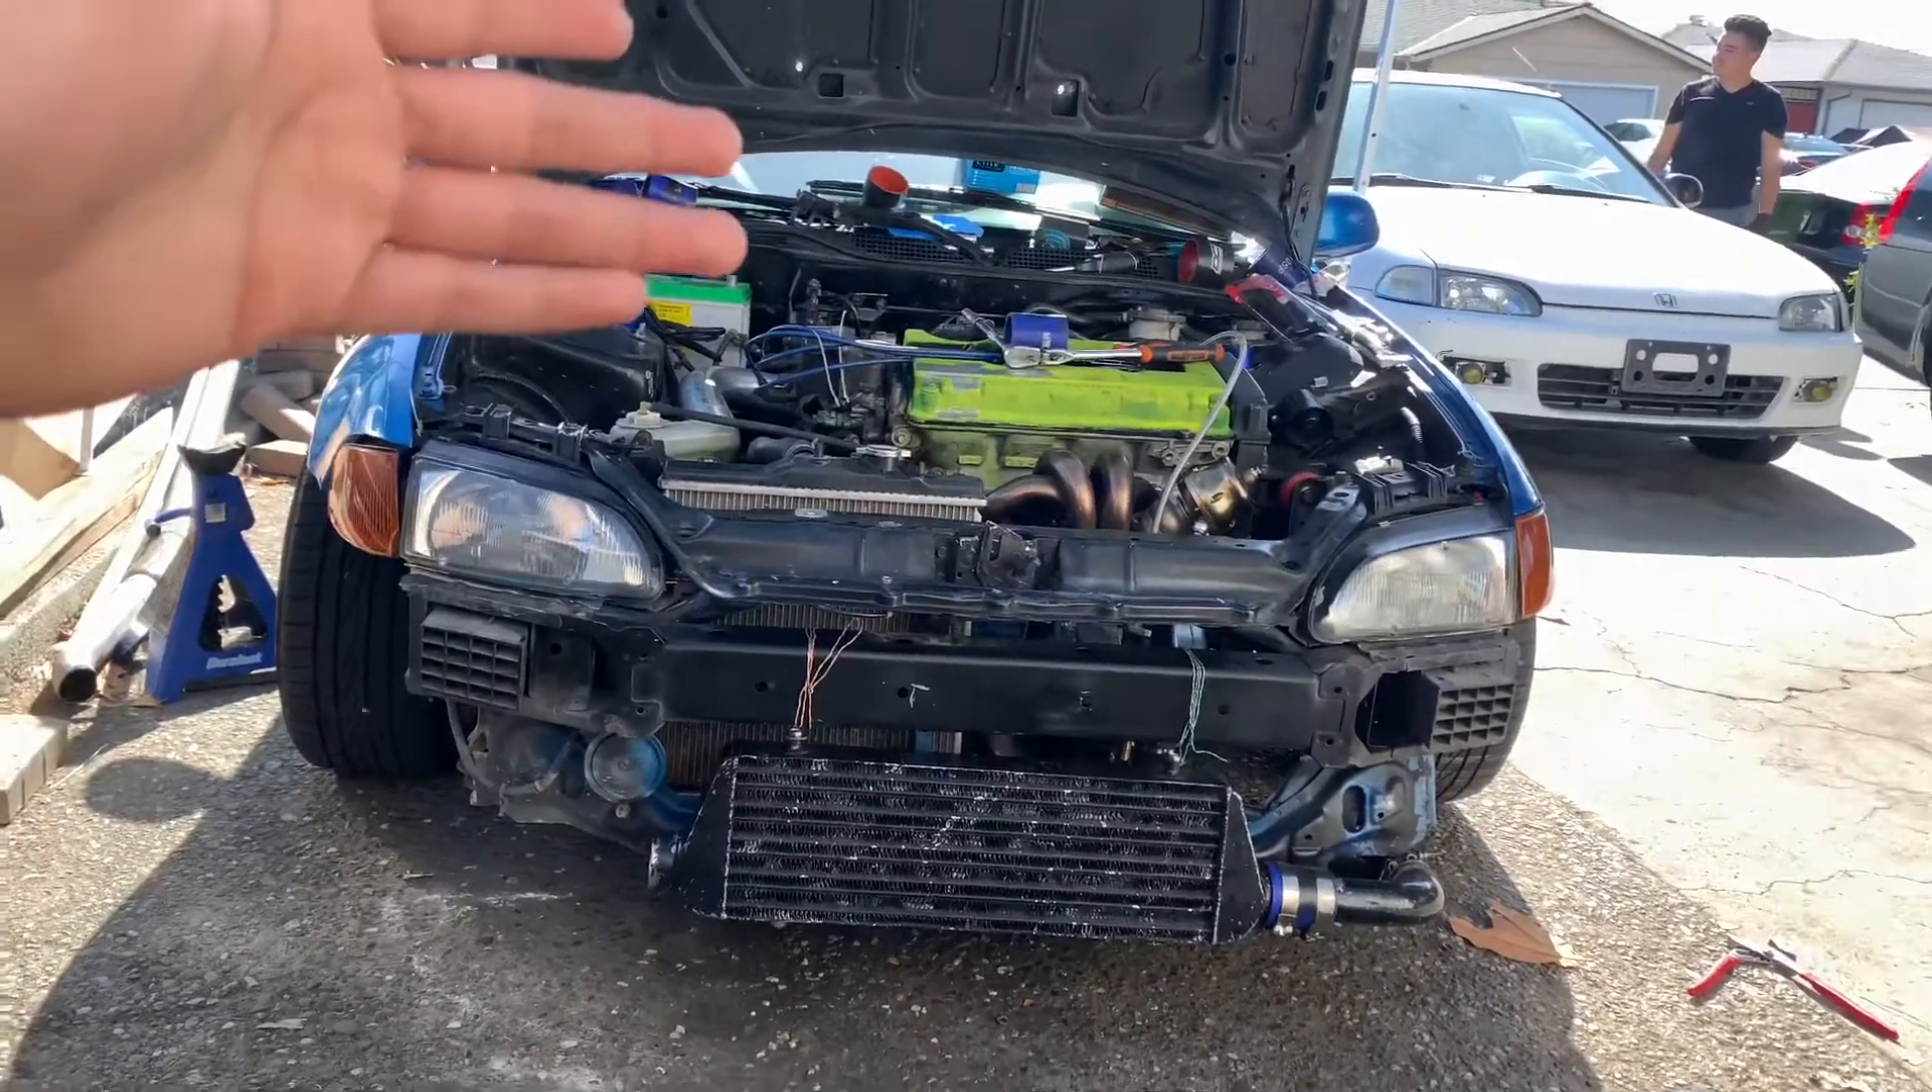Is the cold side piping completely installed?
No.